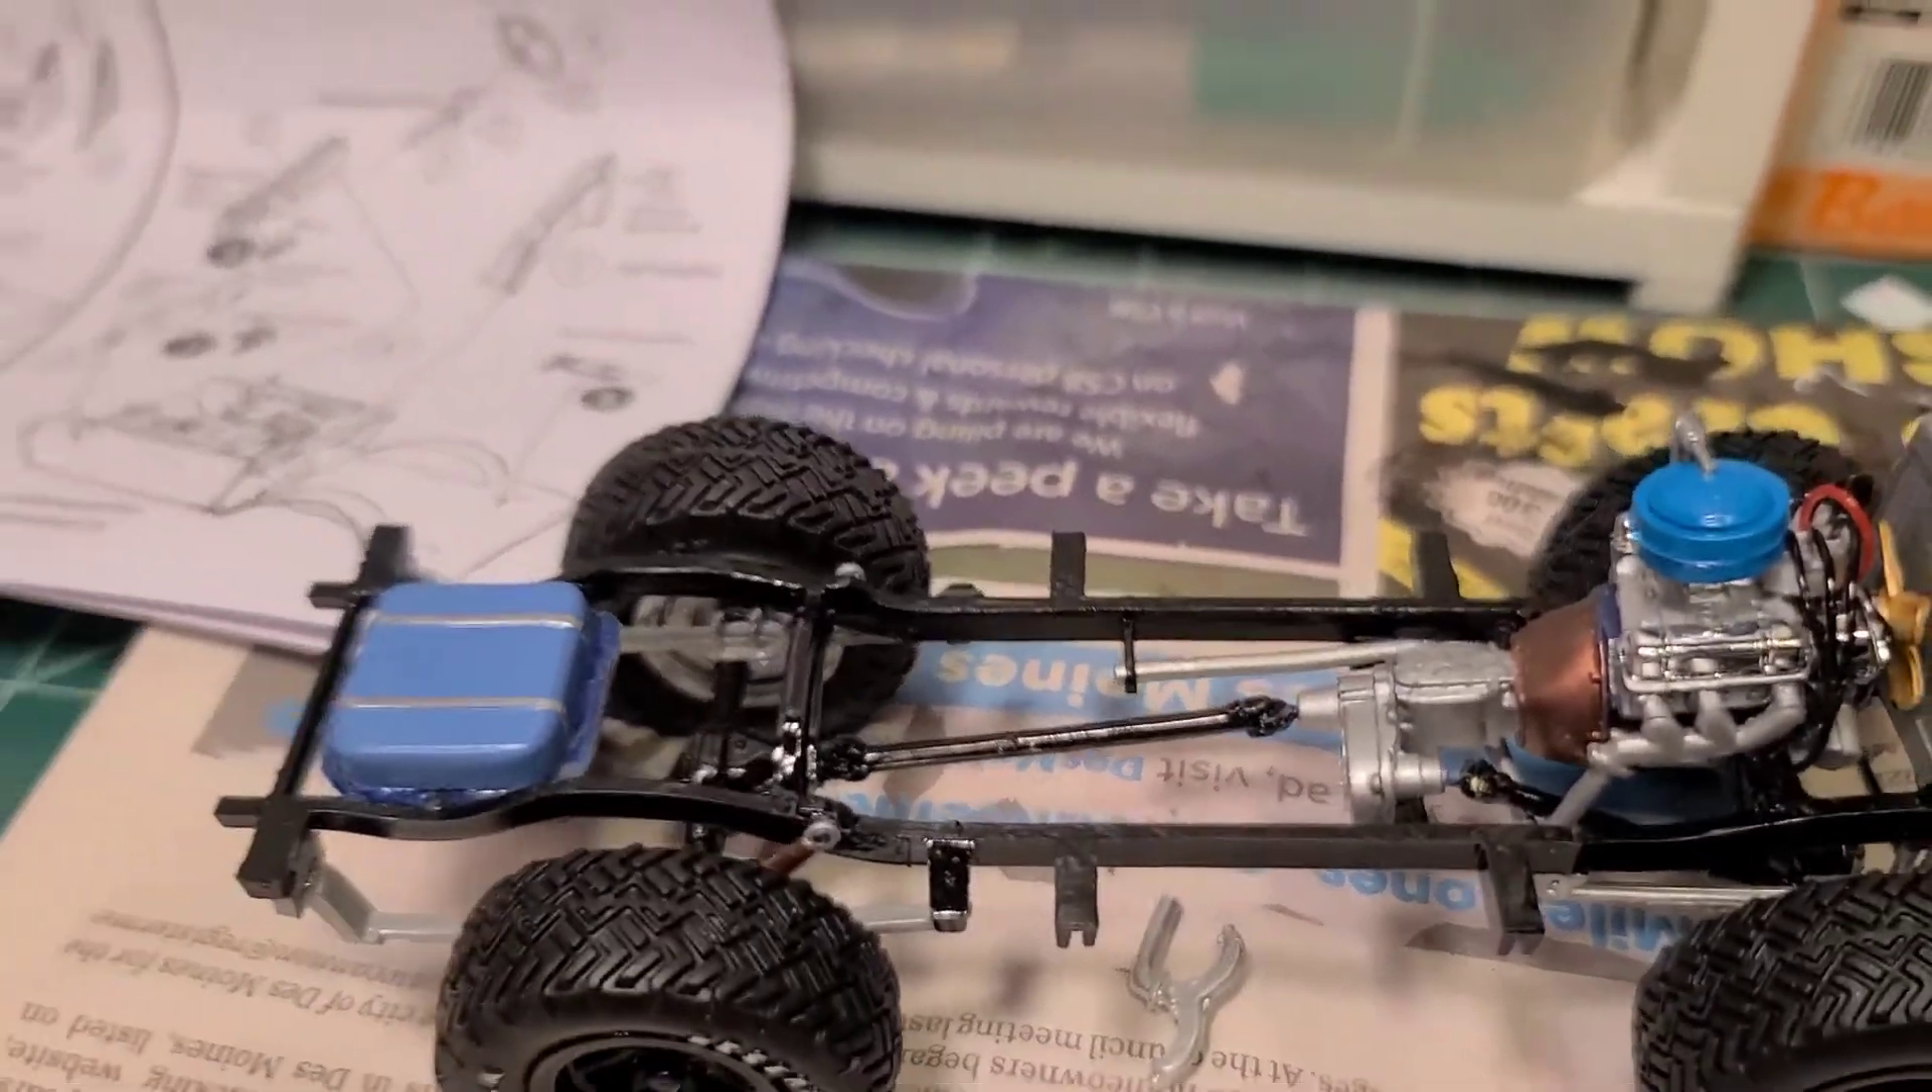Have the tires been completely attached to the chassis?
Yes.